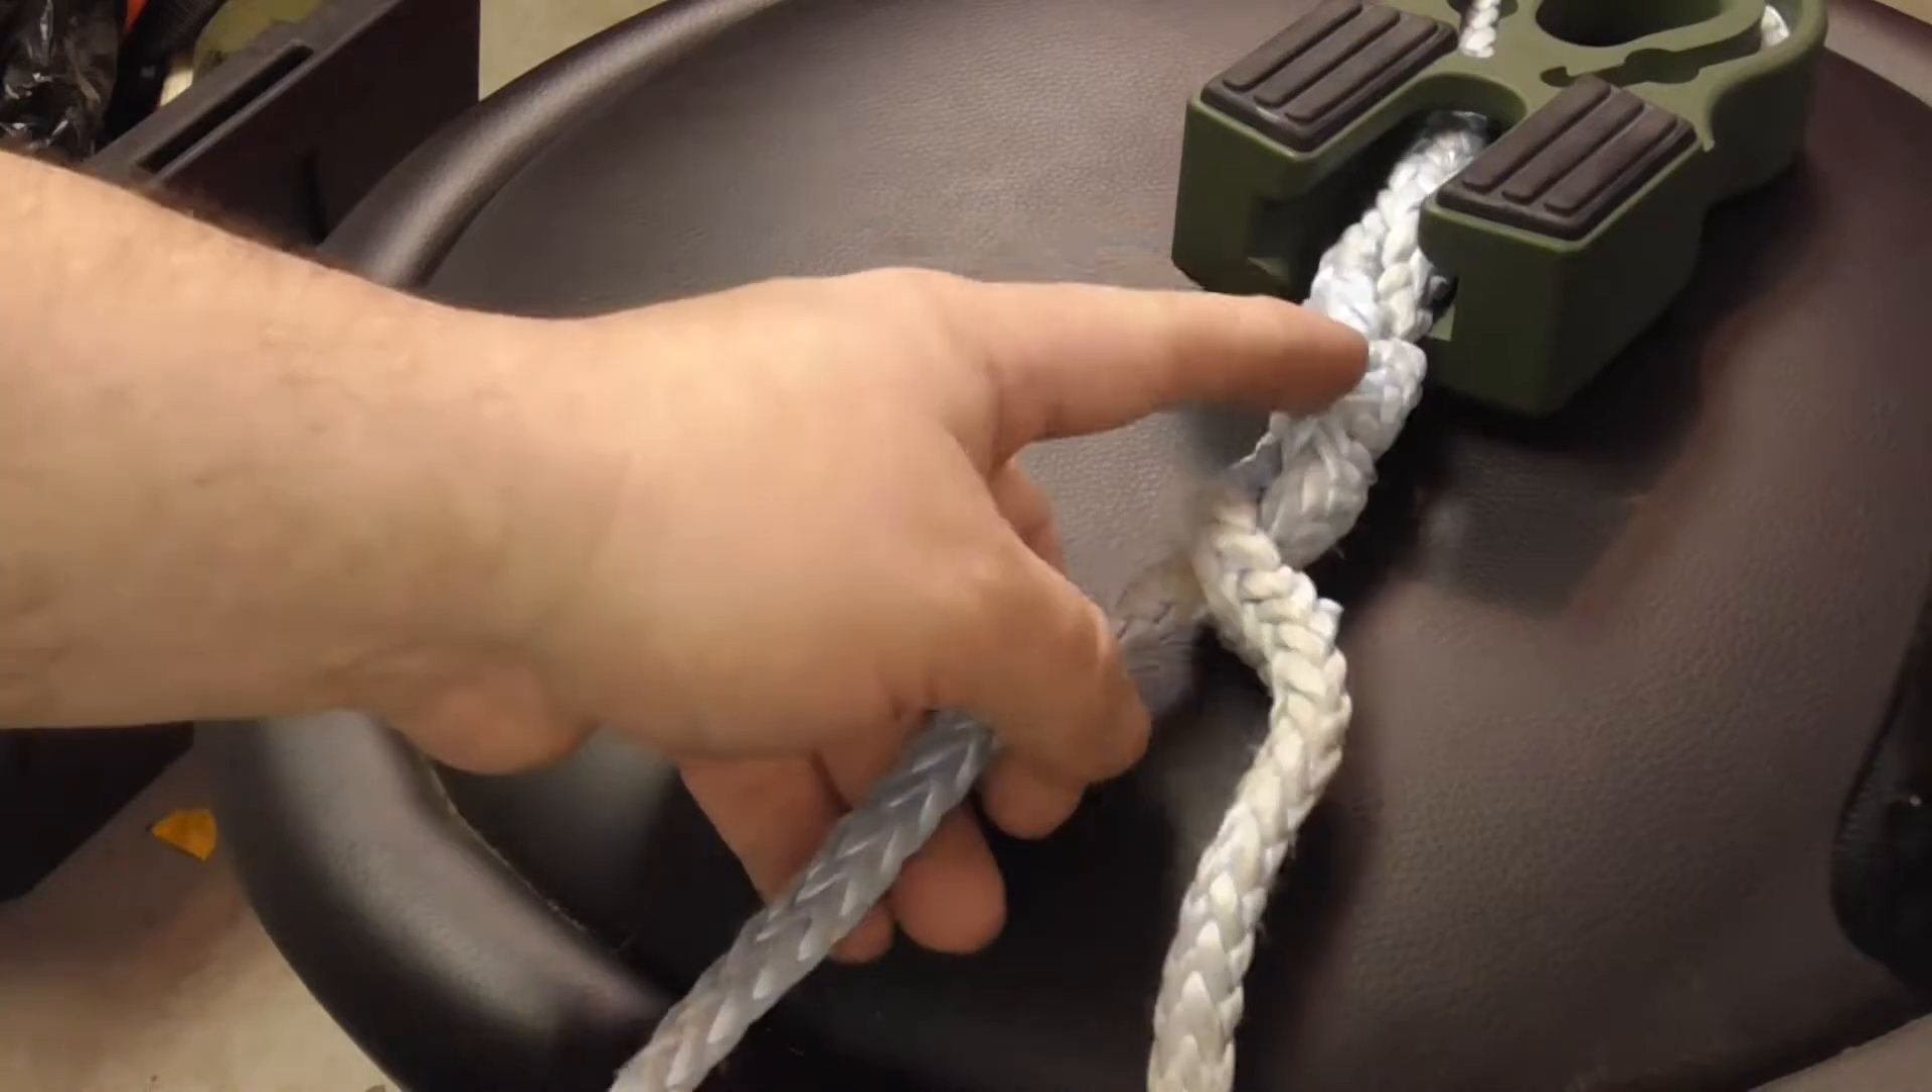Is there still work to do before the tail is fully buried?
Yes.